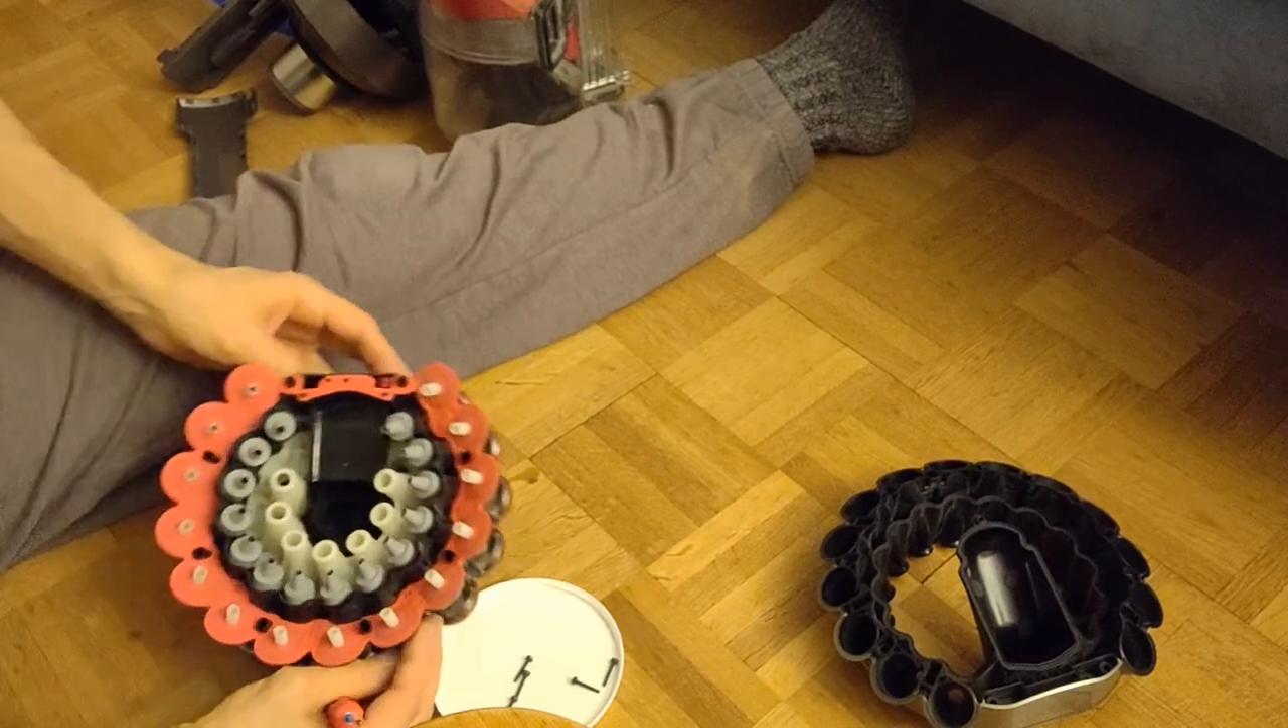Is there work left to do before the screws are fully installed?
Yes.